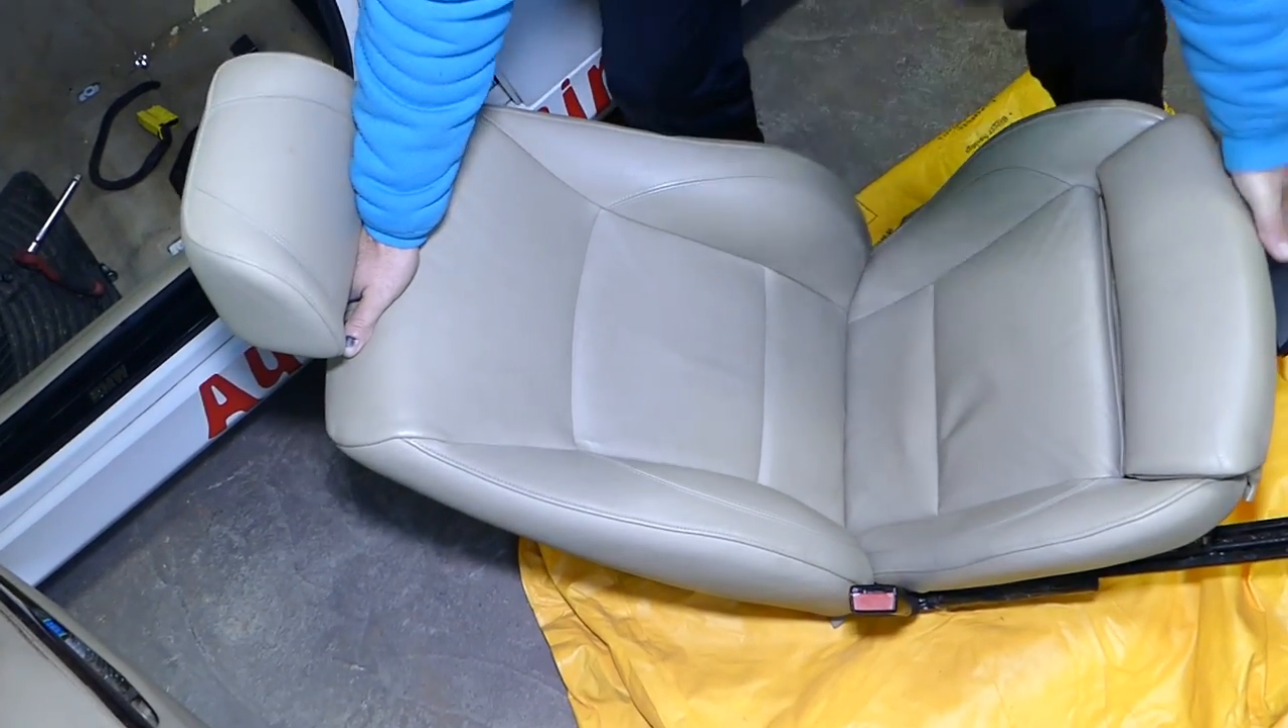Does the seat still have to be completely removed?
No.